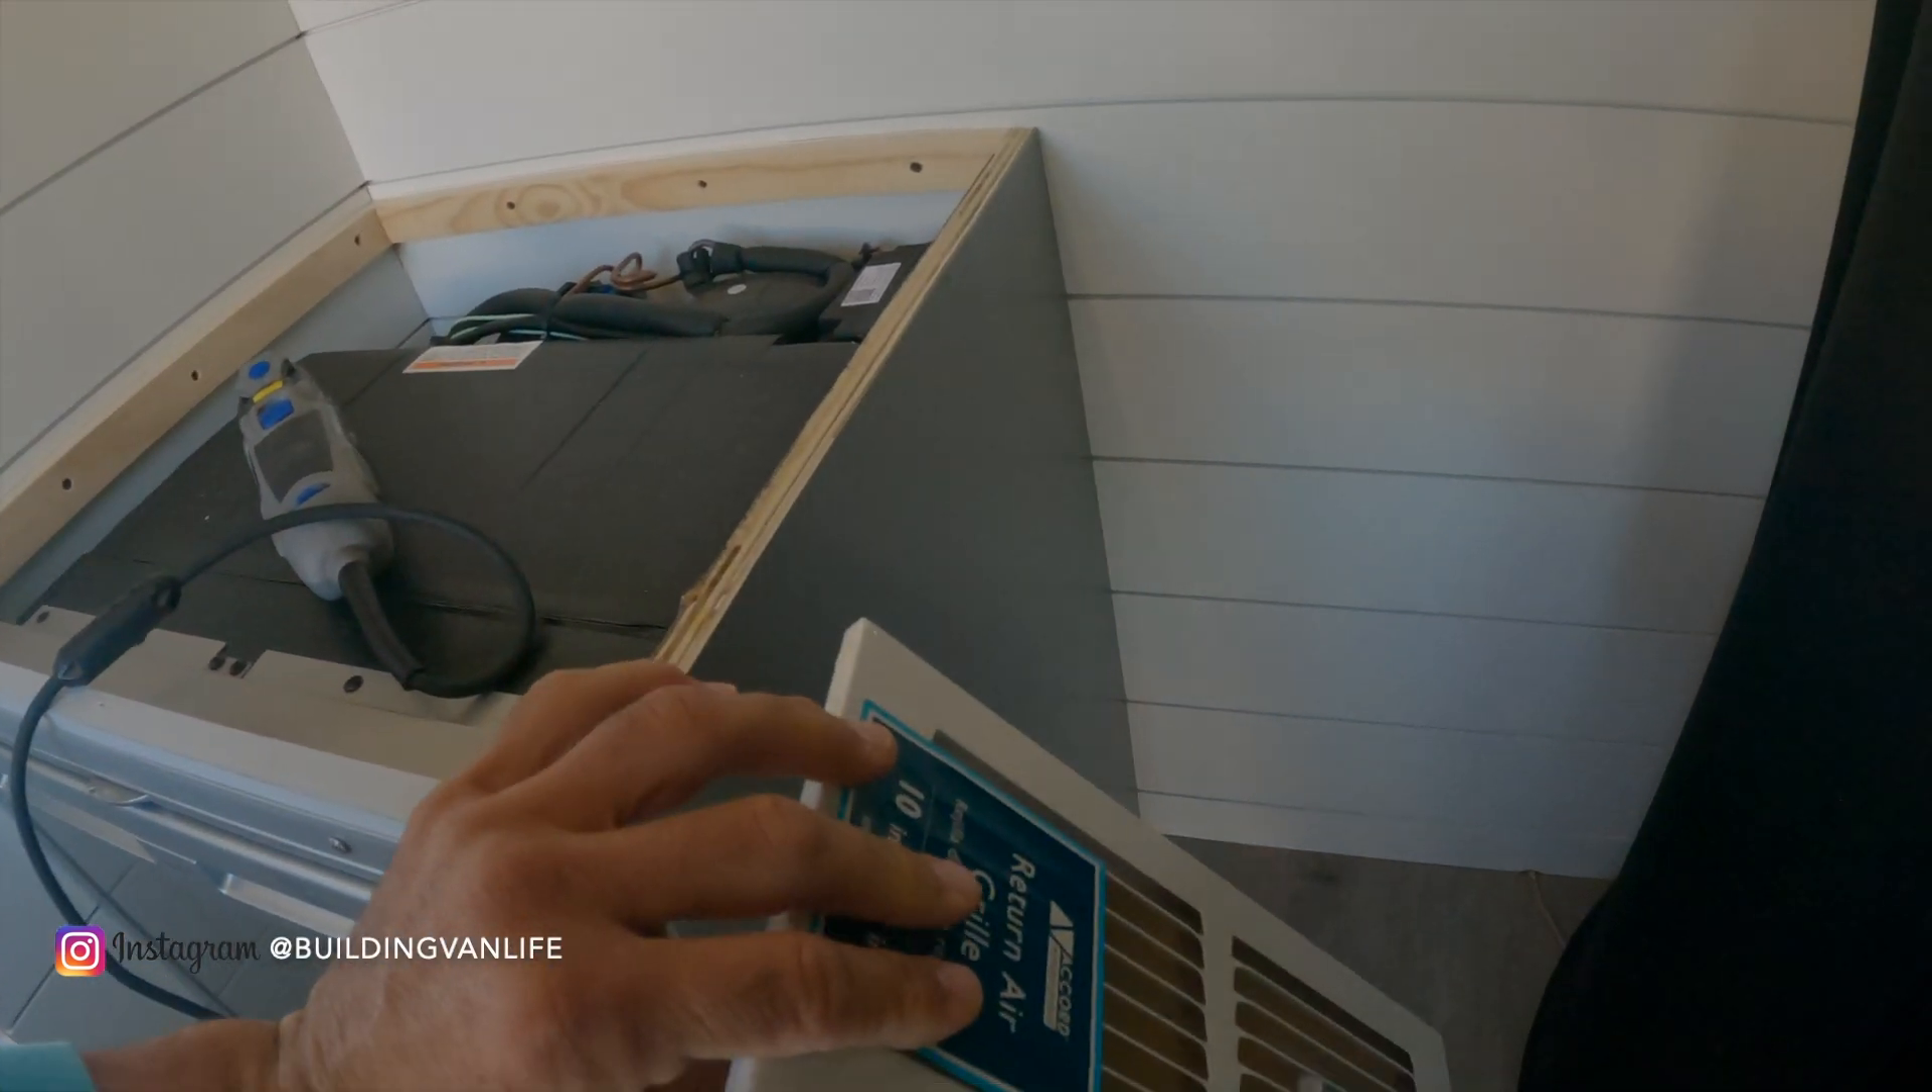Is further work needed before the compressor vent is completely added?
Yes.